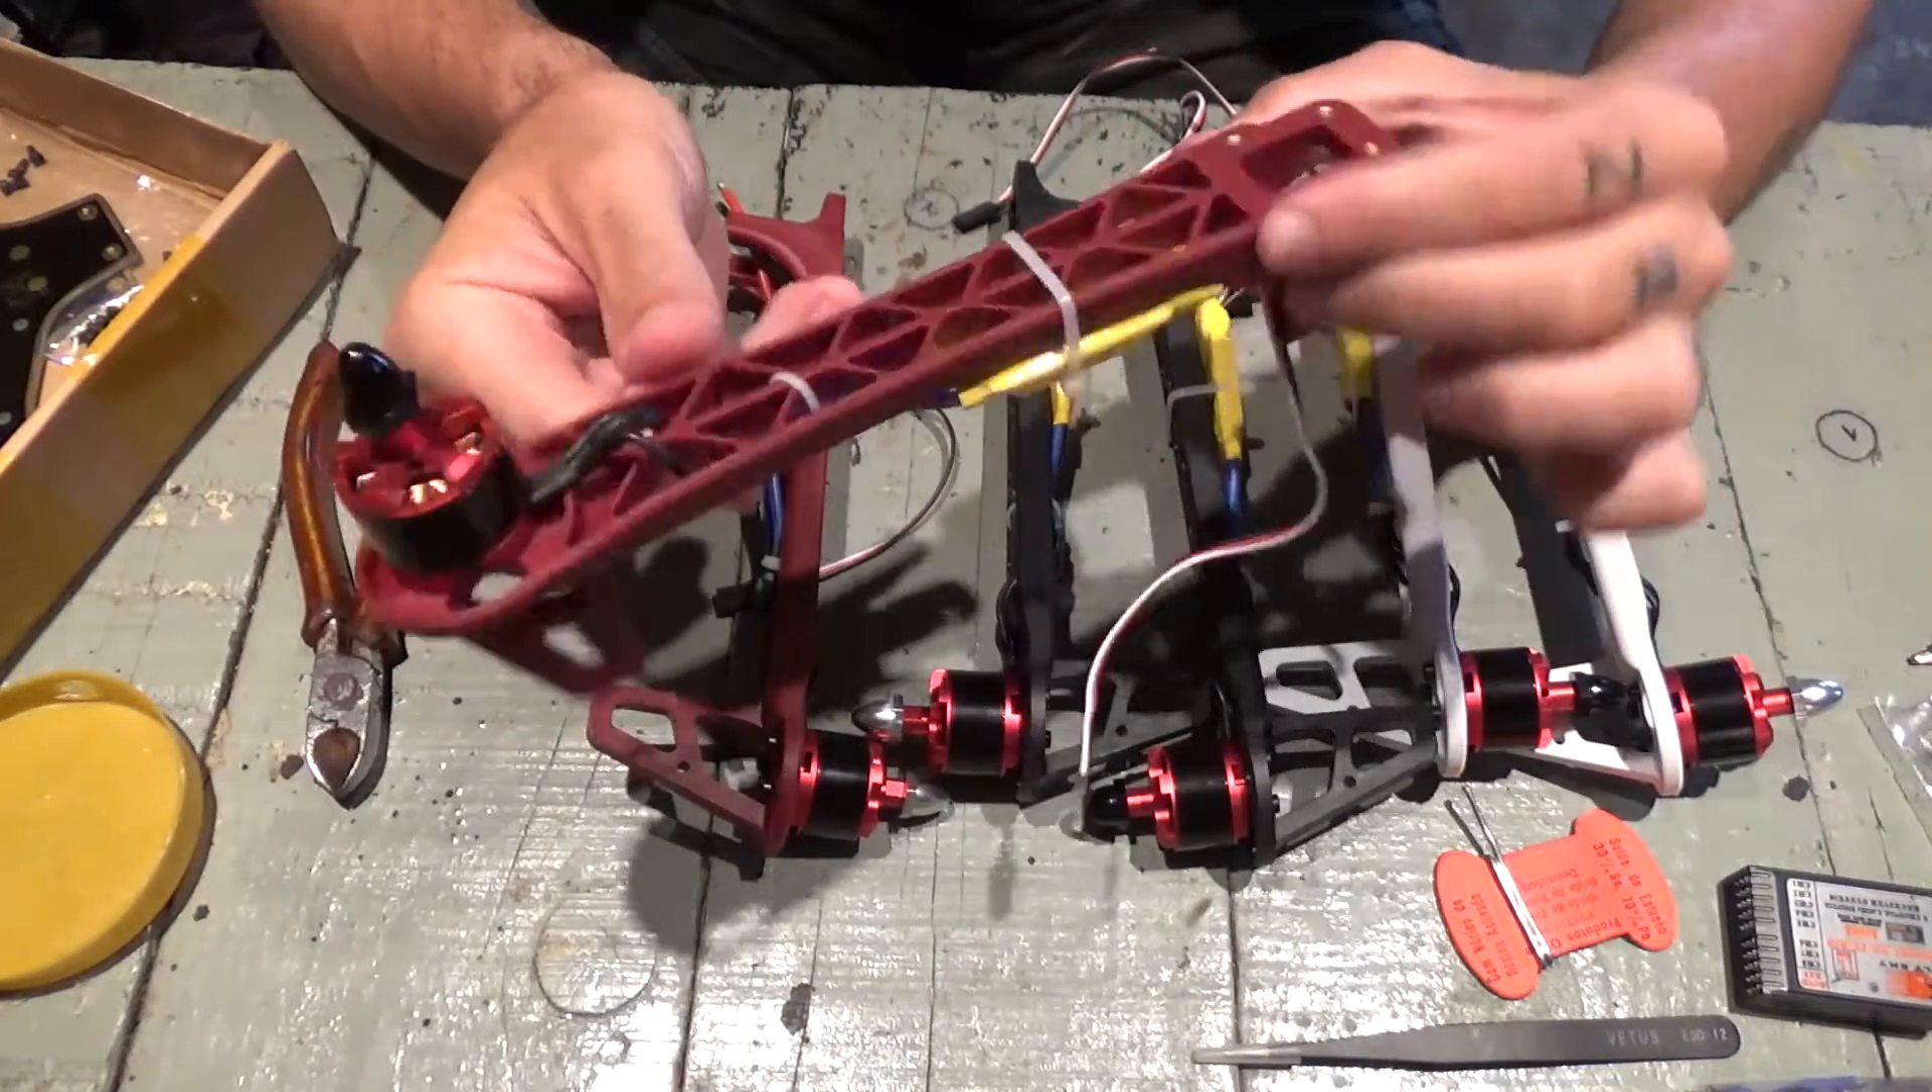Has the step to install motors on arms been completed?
Yes.